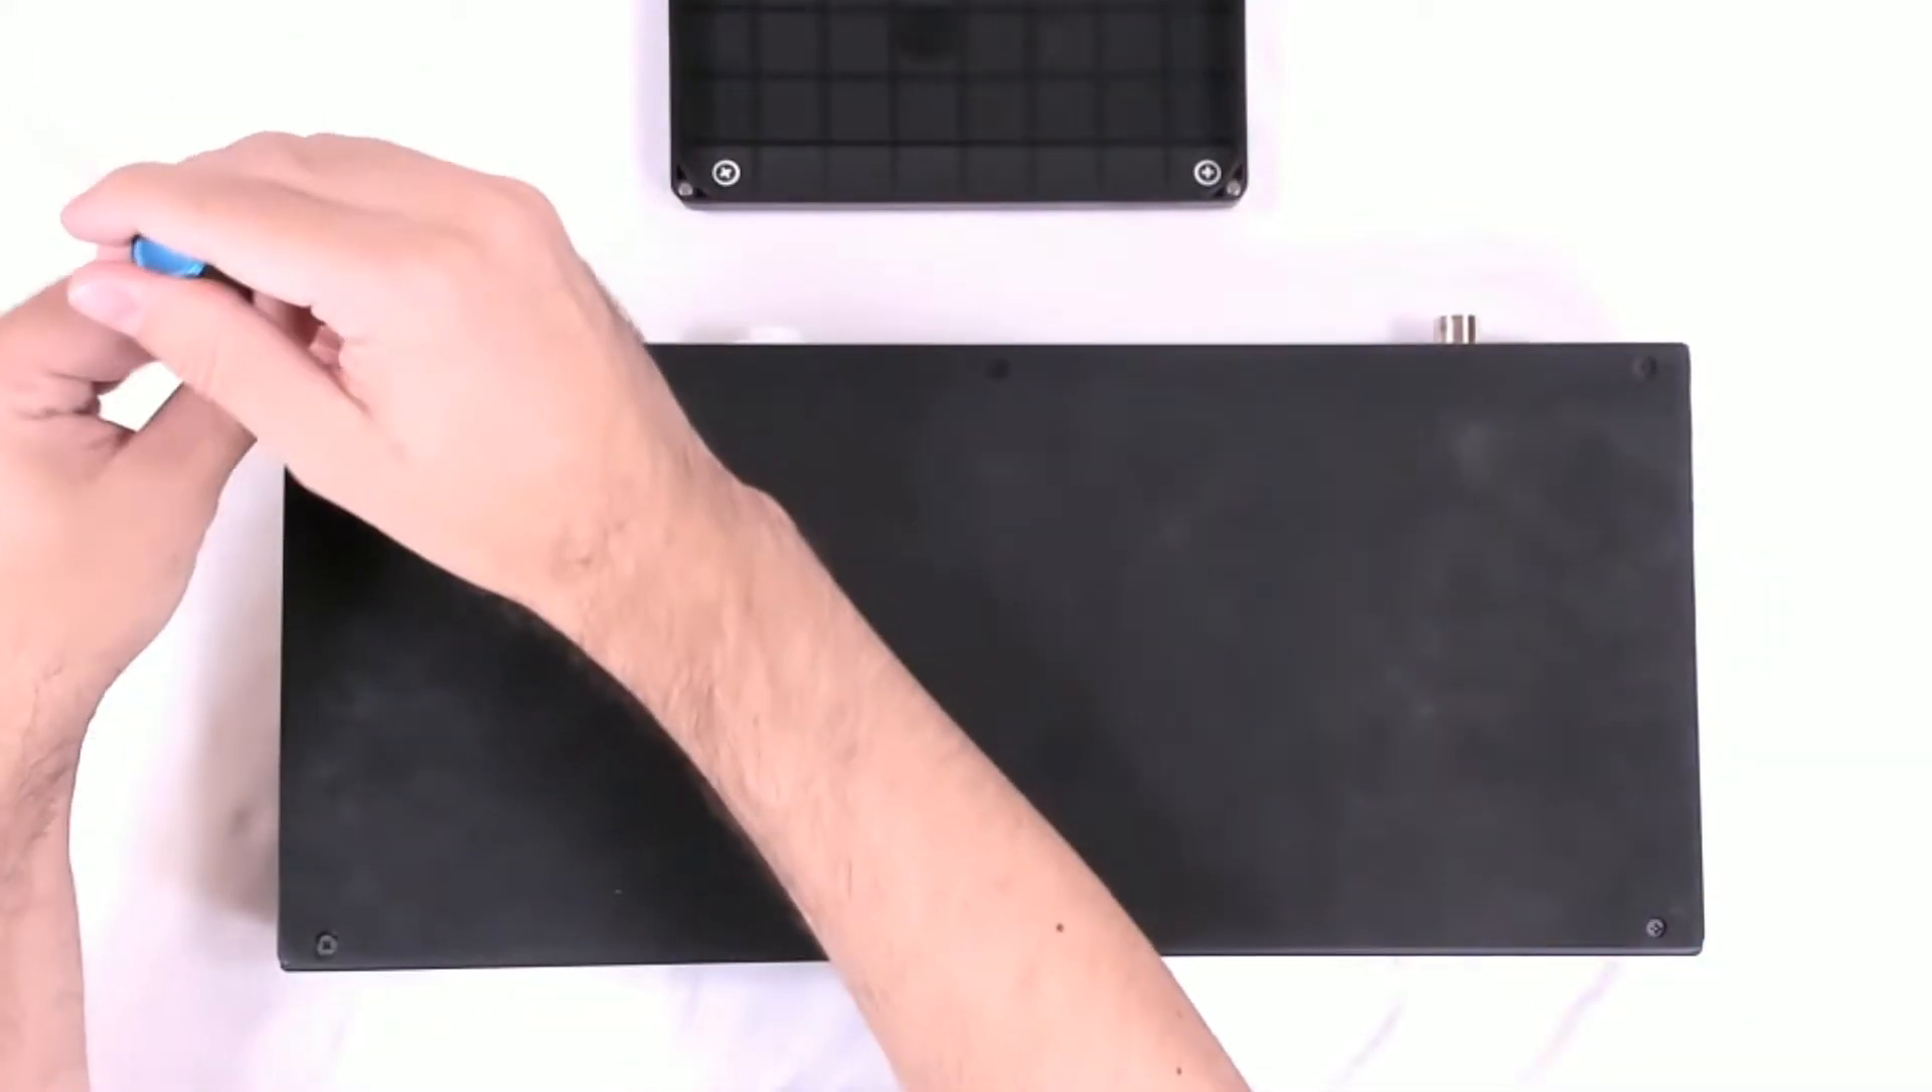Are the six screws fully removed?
No.